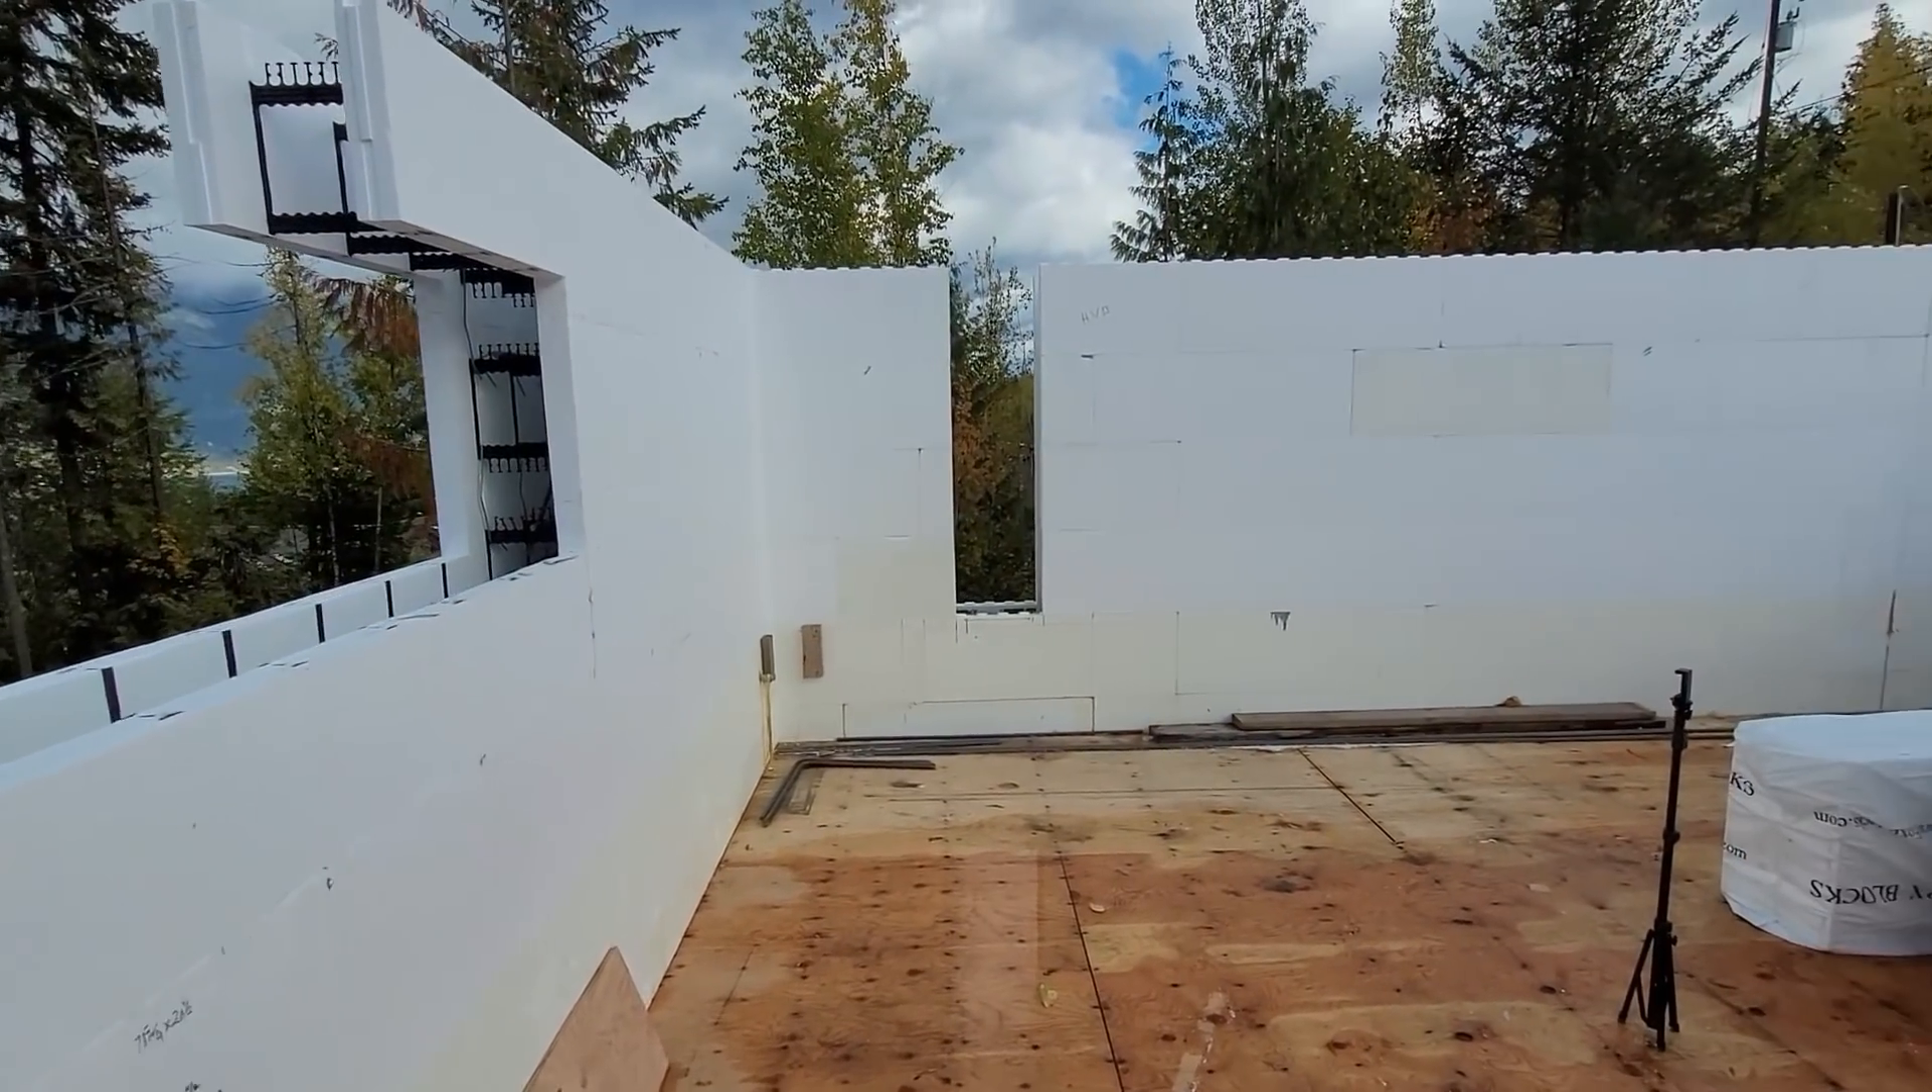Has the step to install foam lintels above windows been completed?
No.